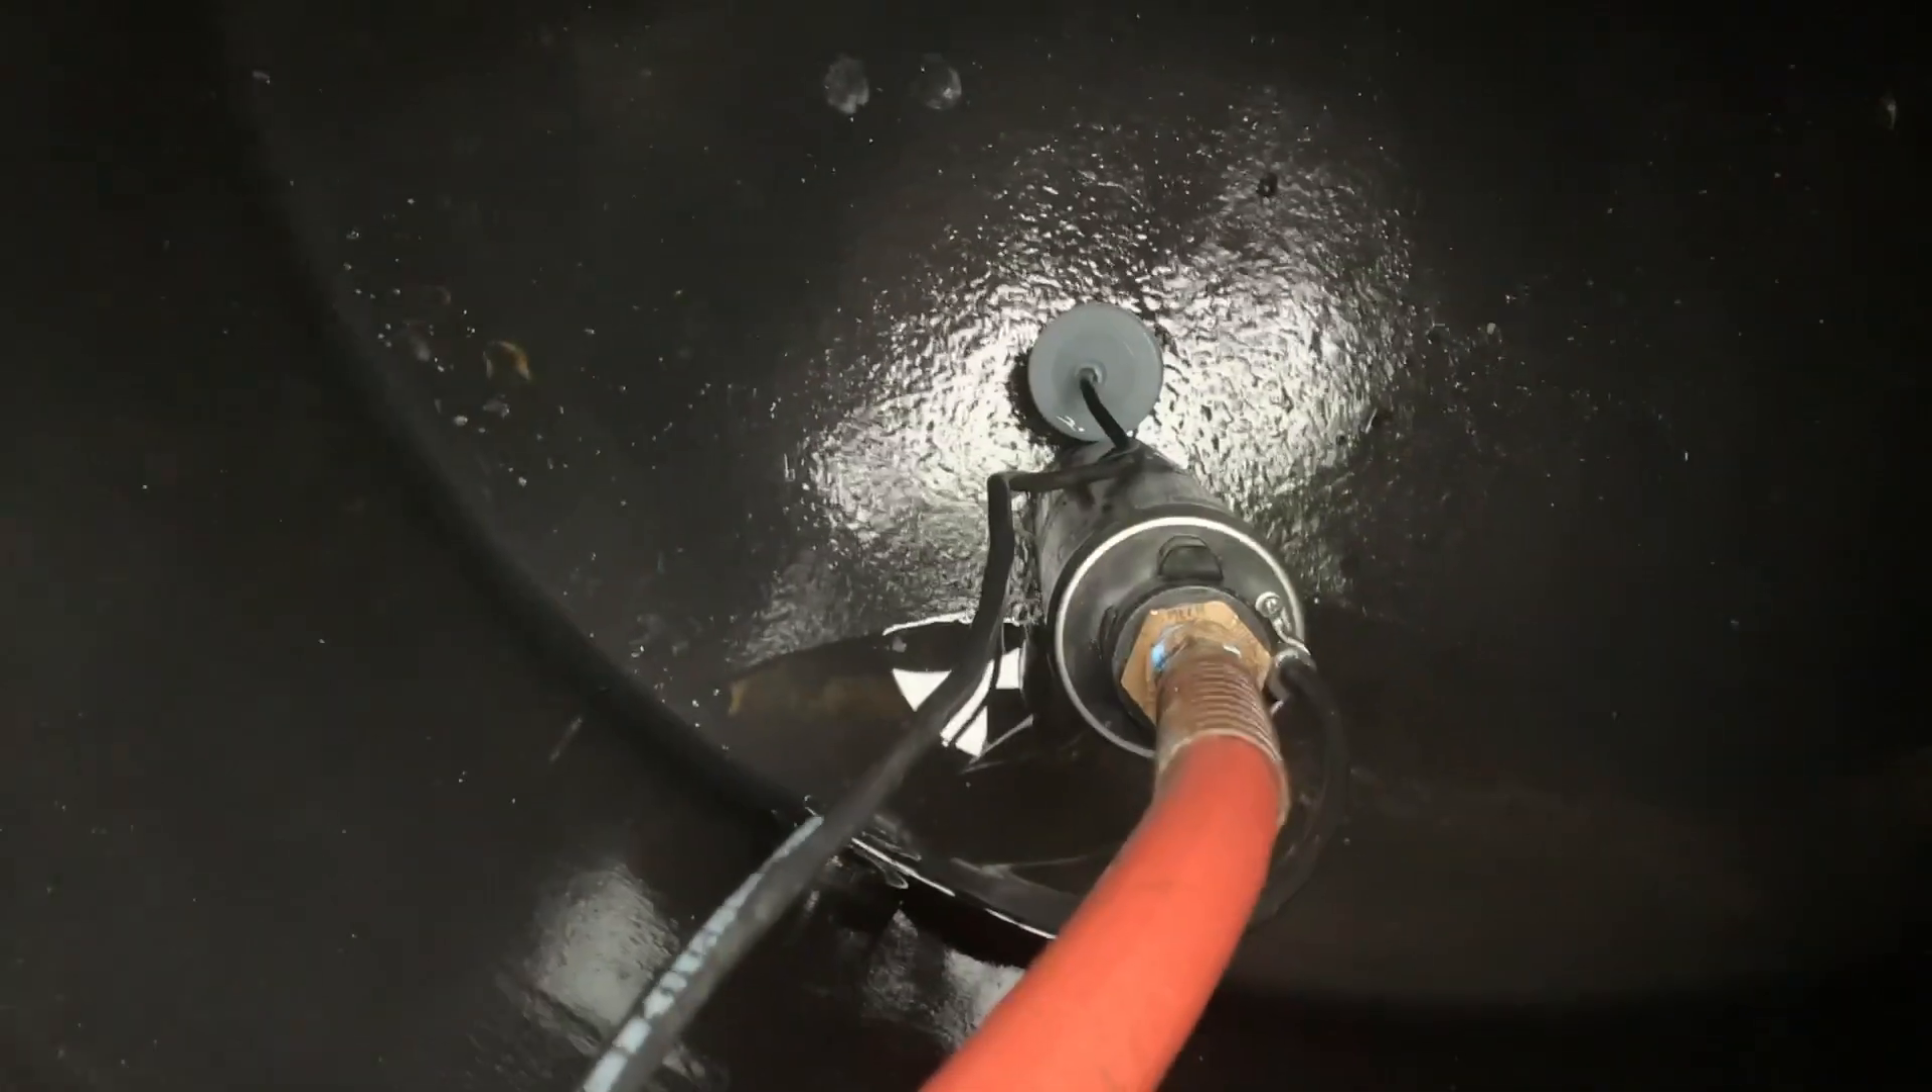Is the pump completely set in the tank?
Yes.